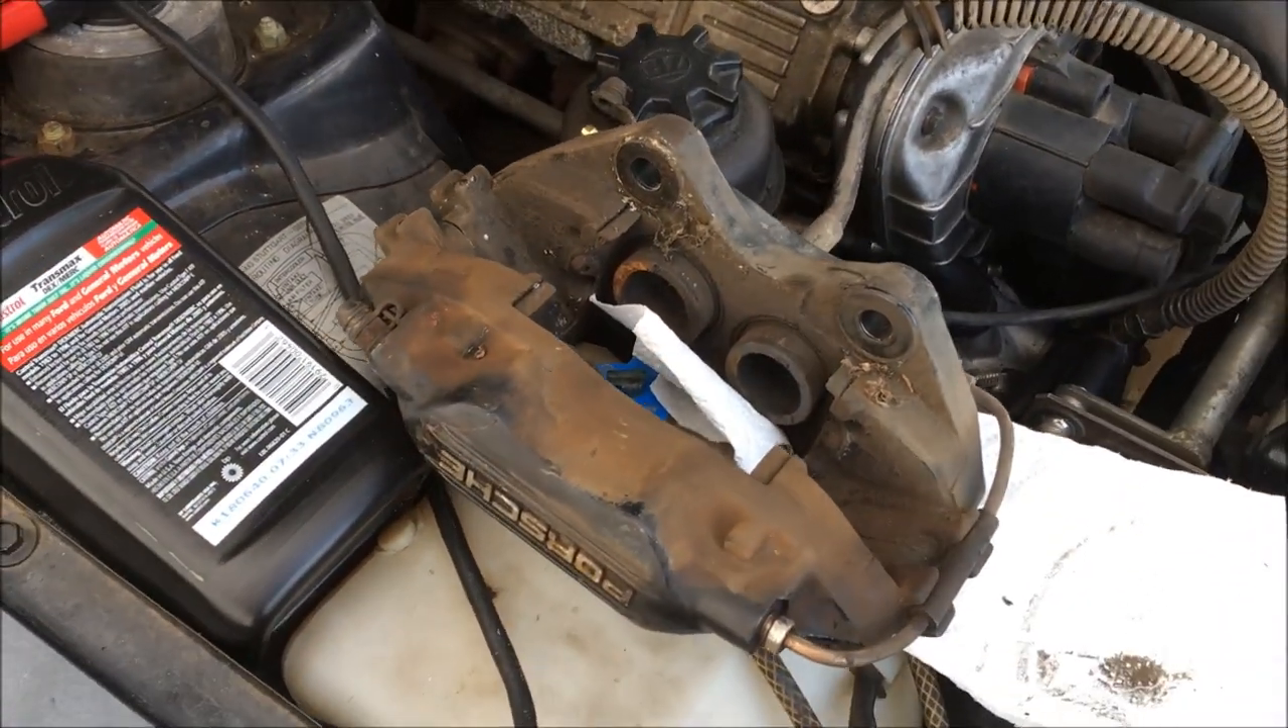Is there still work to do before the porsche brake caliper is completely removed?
No.